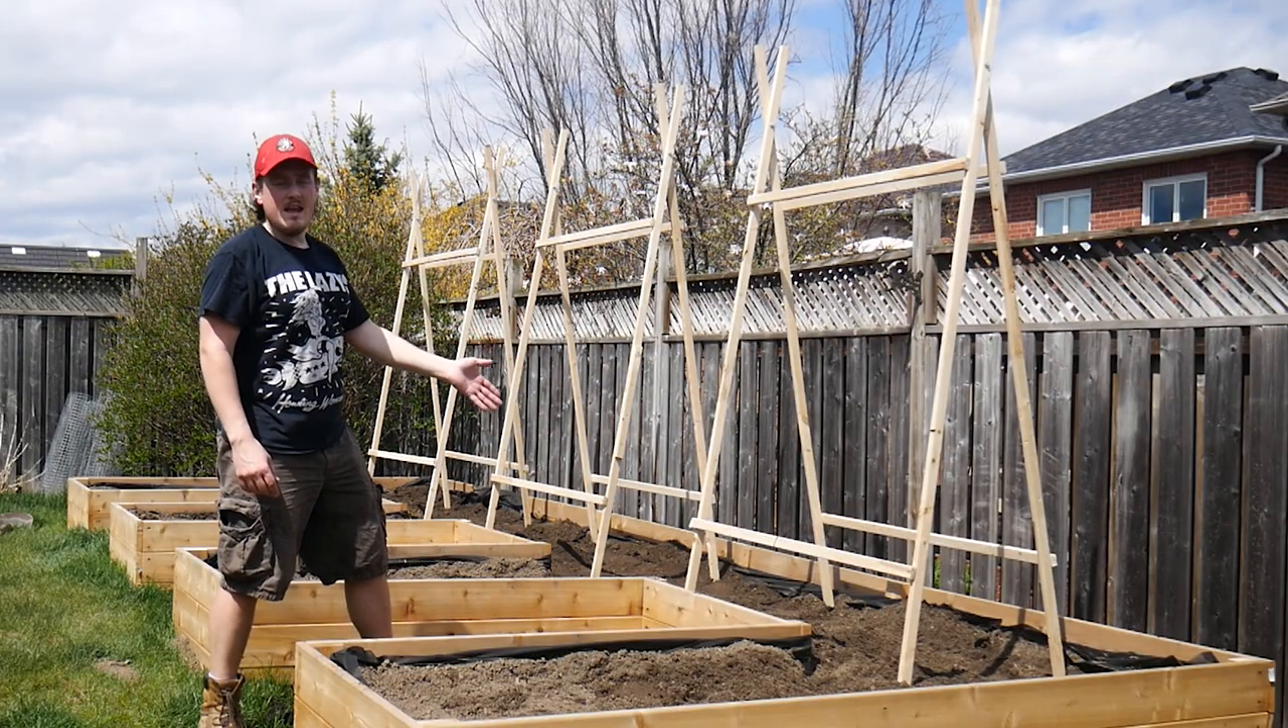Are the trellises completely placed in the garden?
Yes.